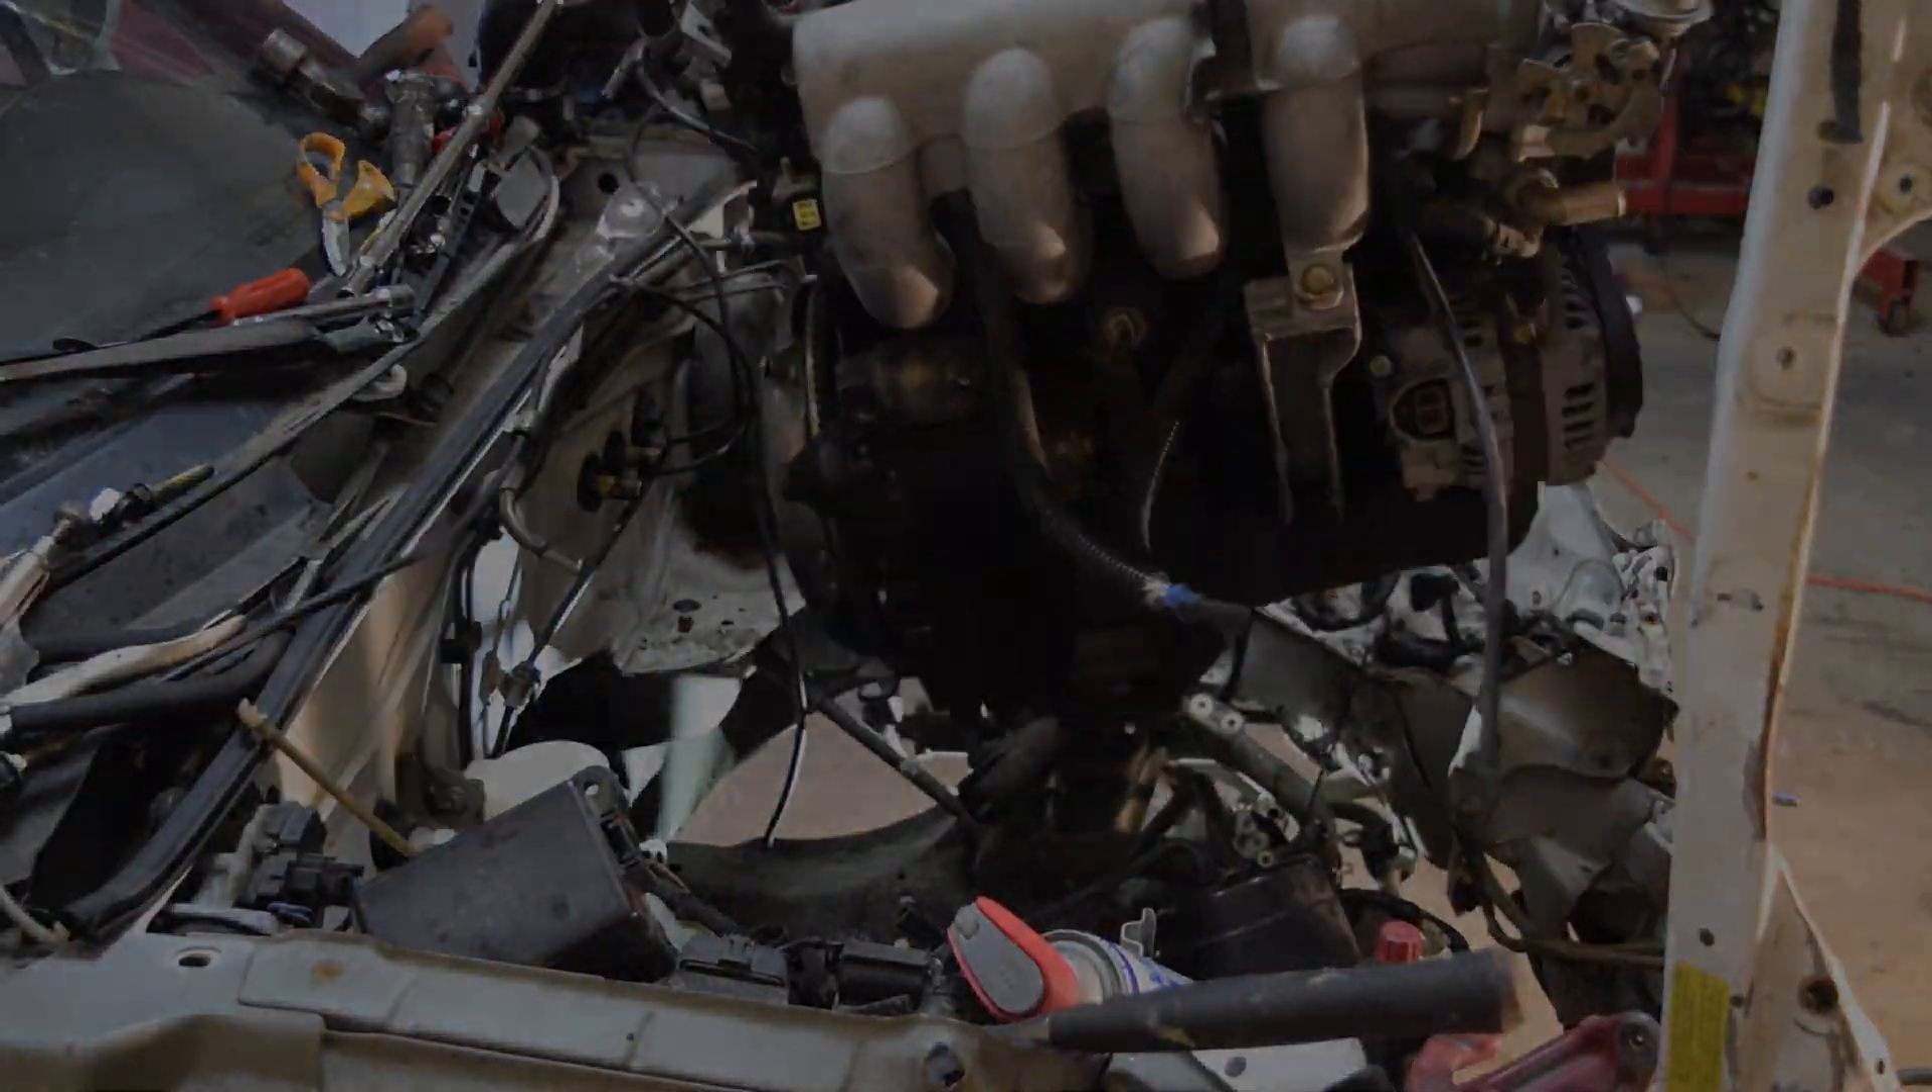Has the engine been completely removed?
No.